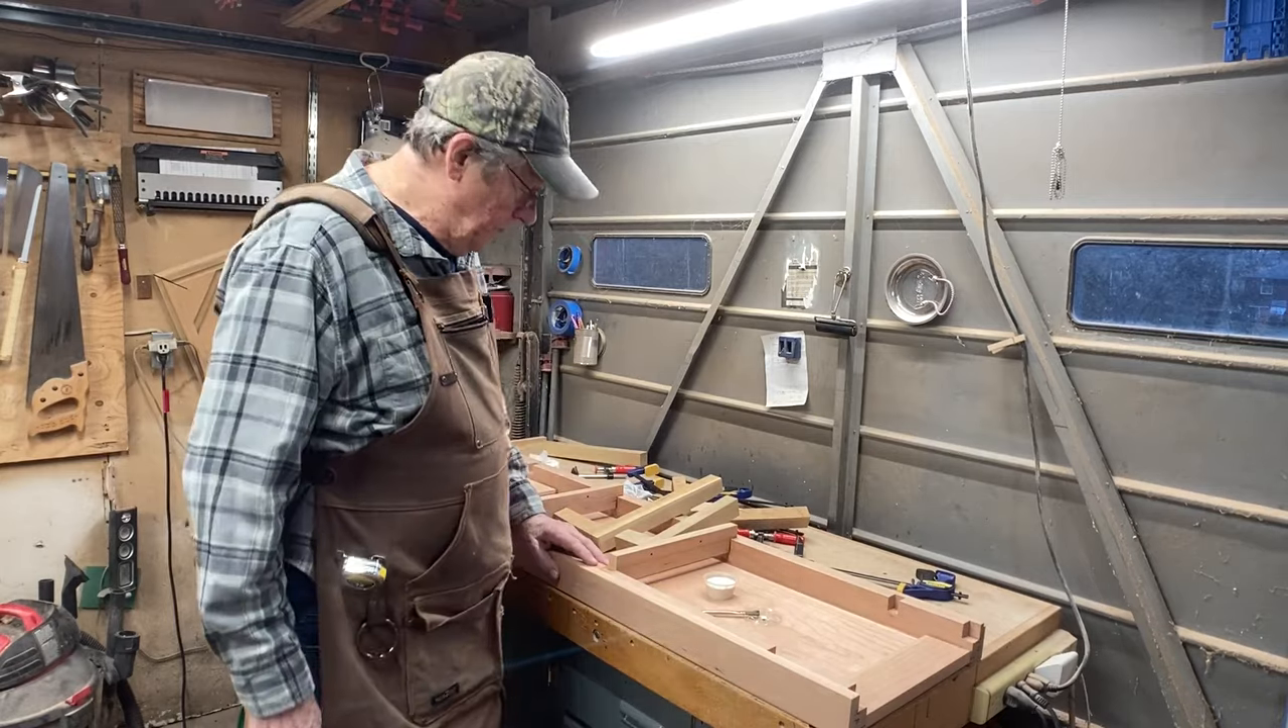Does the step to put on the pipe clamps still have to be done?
Yes.